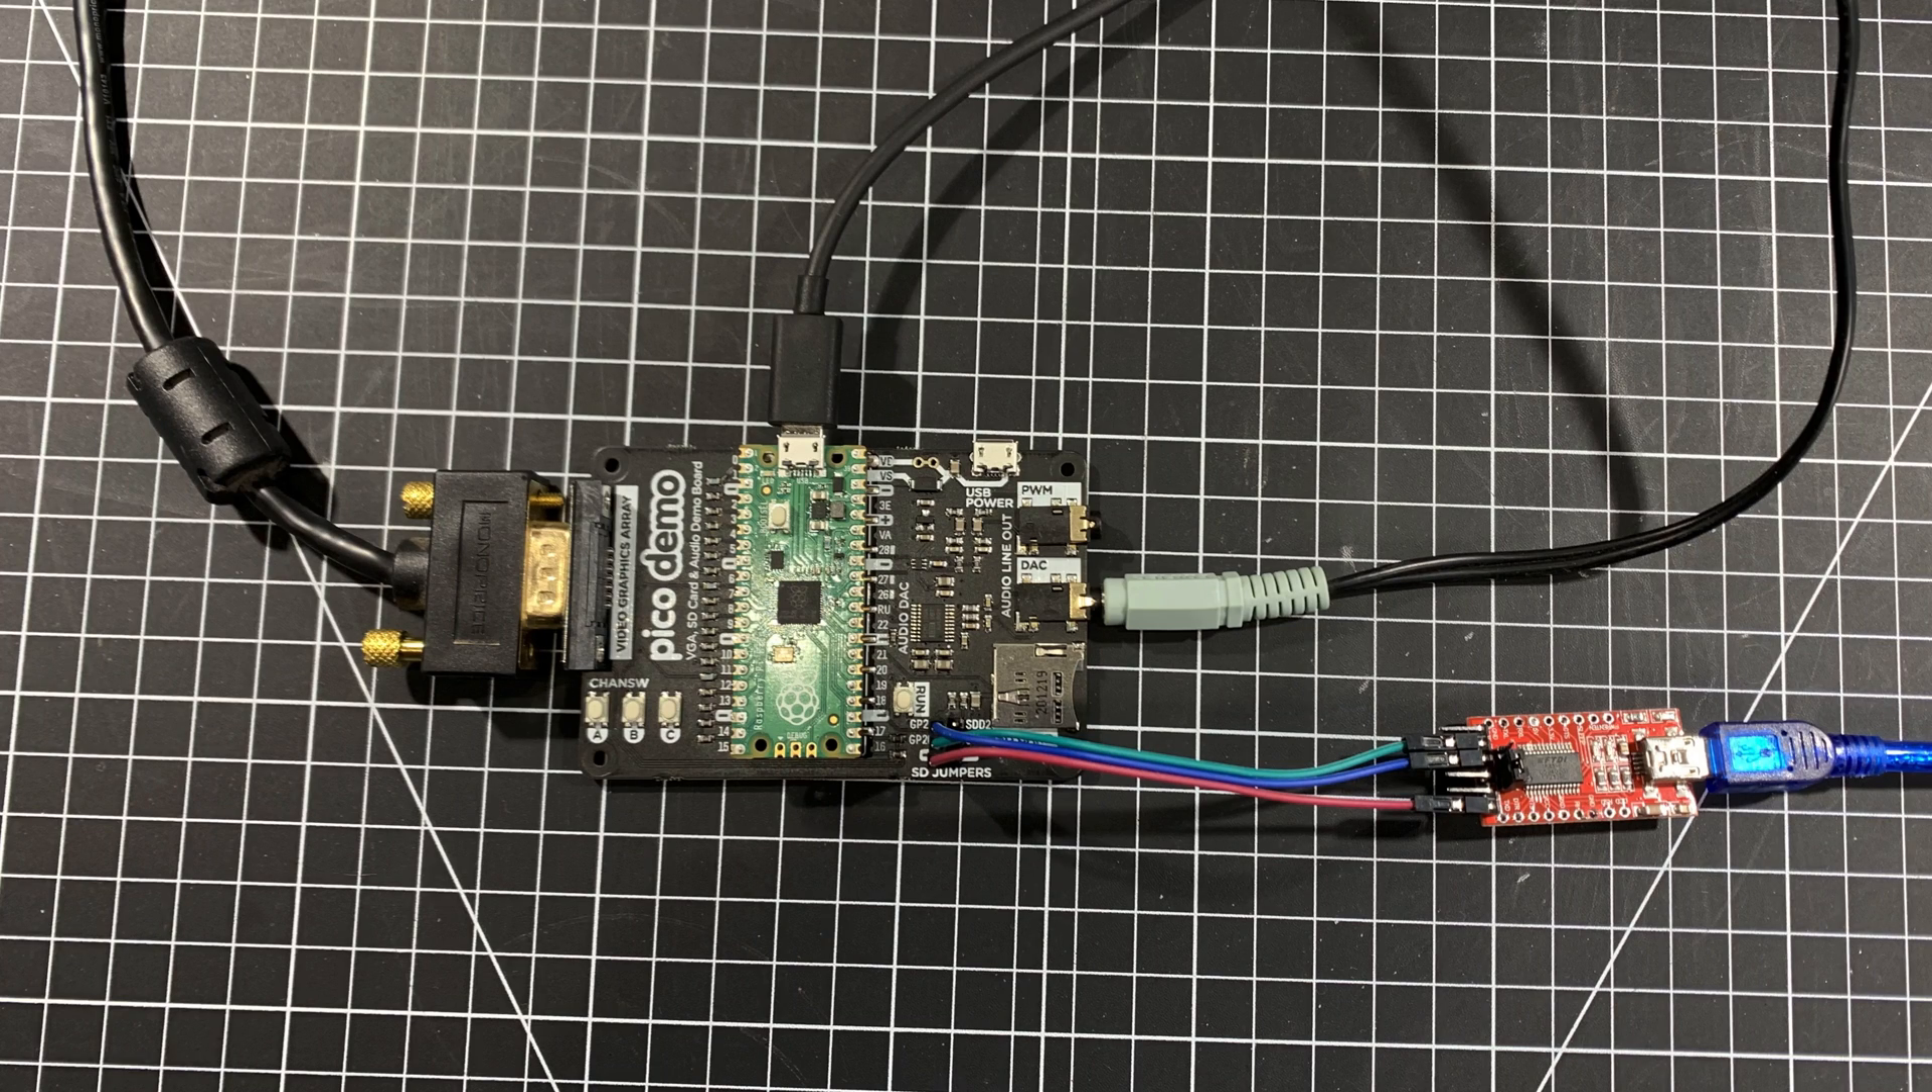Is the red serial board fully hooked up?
Yes.